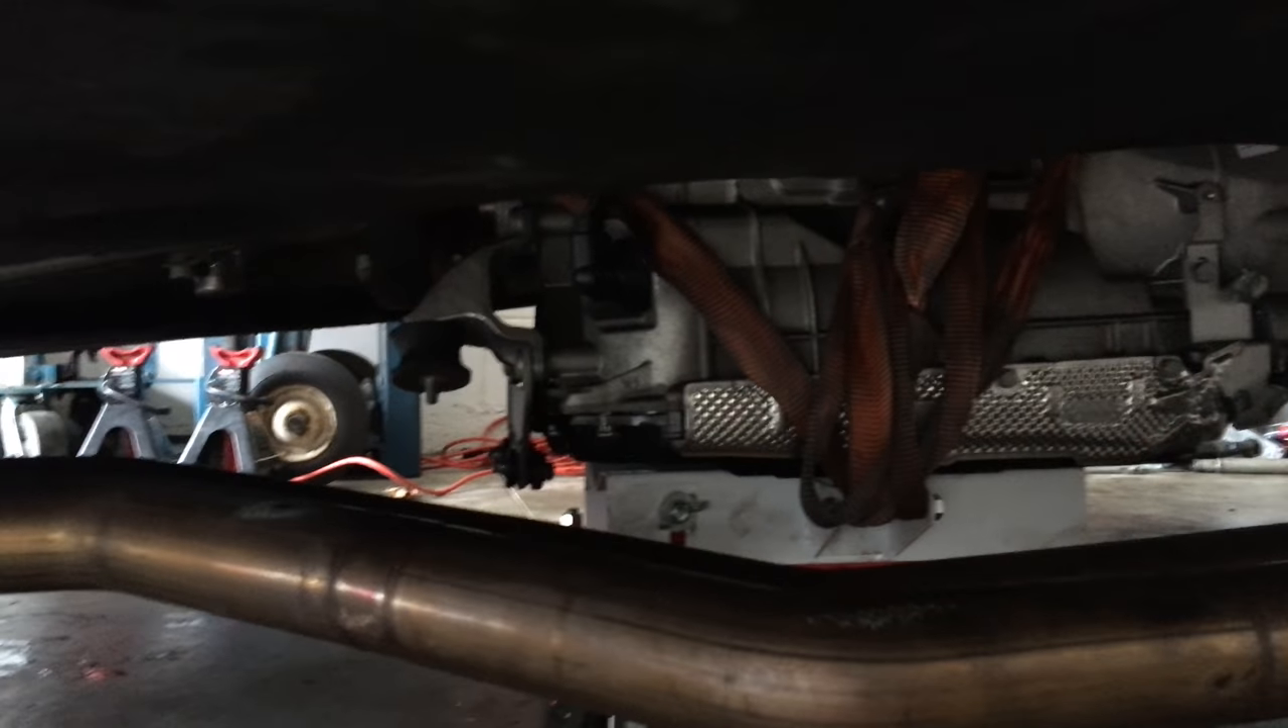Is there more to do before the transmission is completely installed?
Yes.